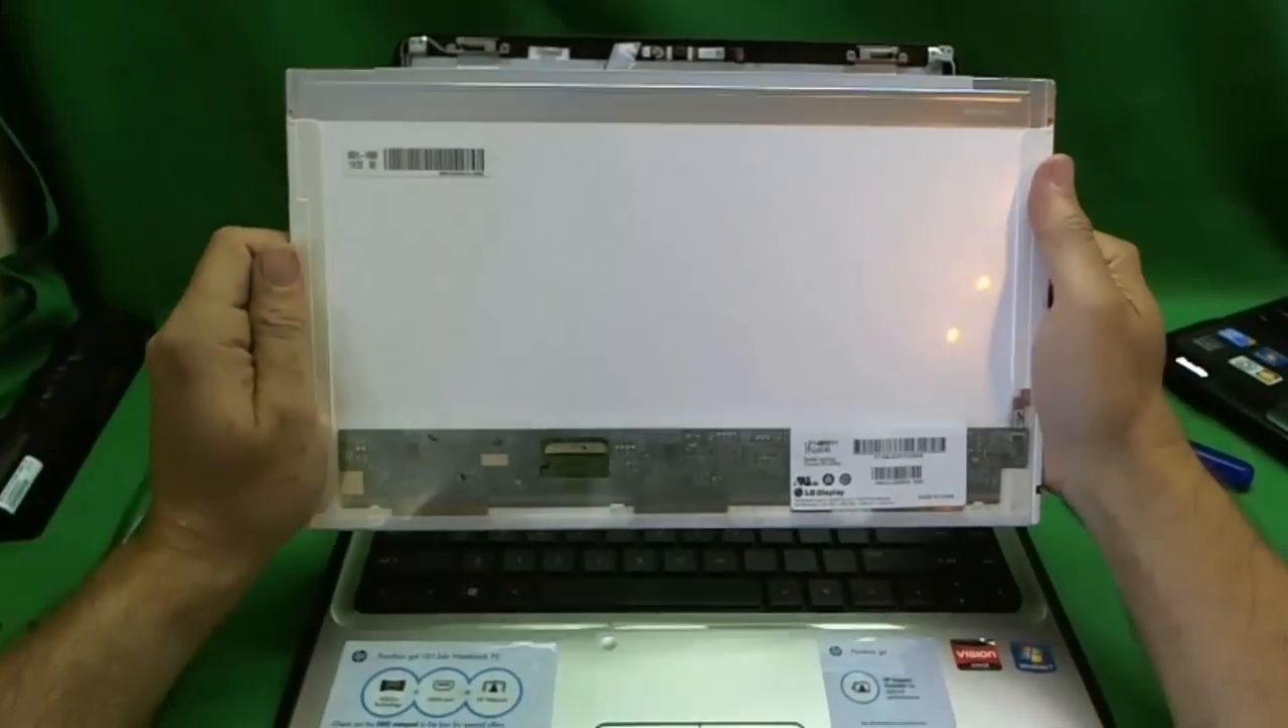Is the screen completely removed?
Yes.